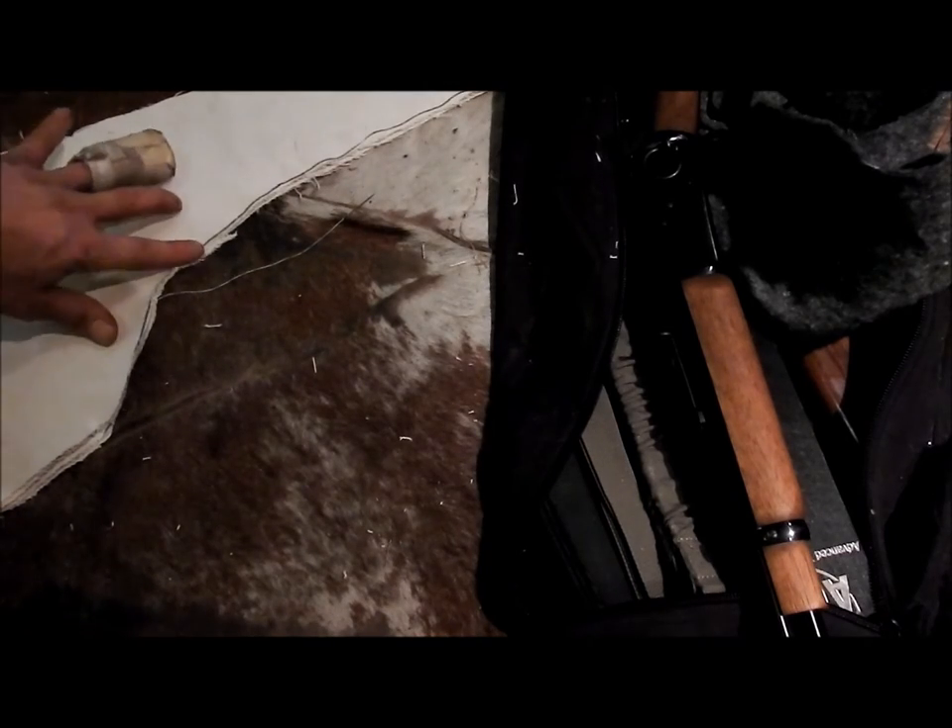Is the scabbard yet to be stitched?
Yes.